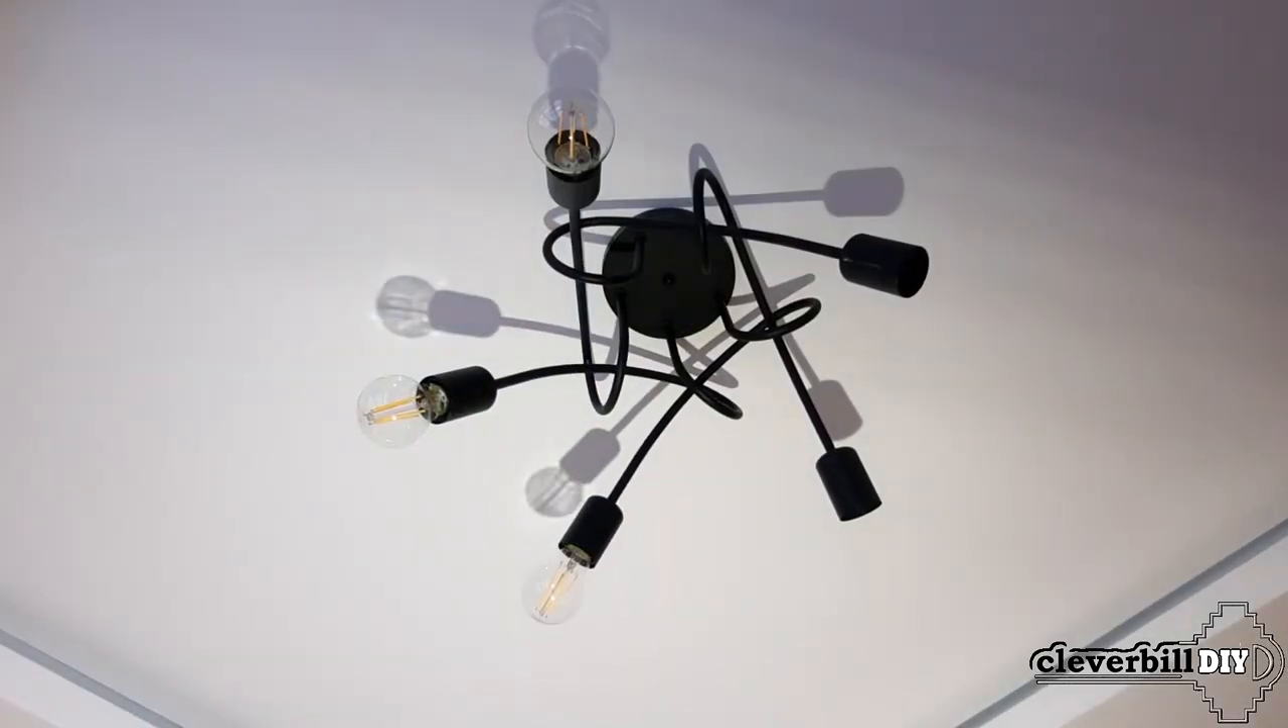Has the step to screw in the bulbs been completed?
No.